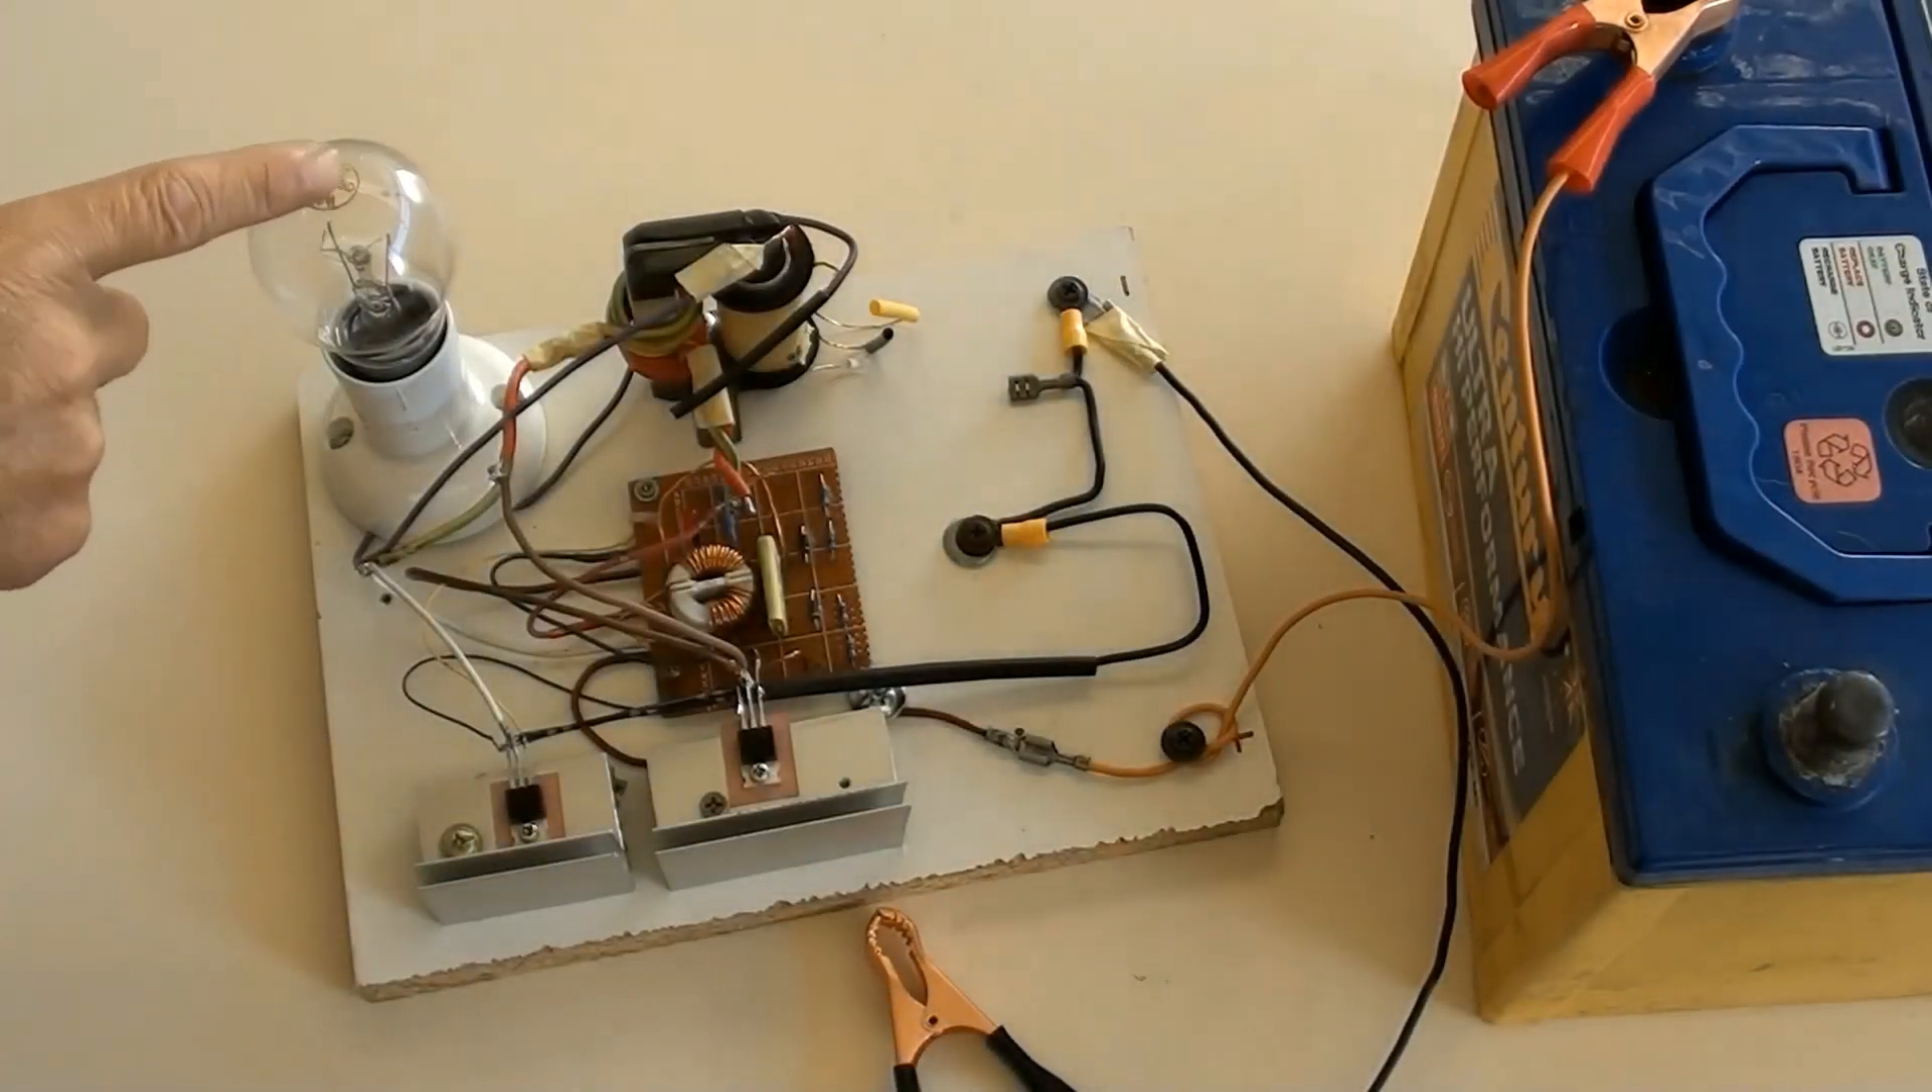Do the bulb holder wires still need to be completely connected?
No.